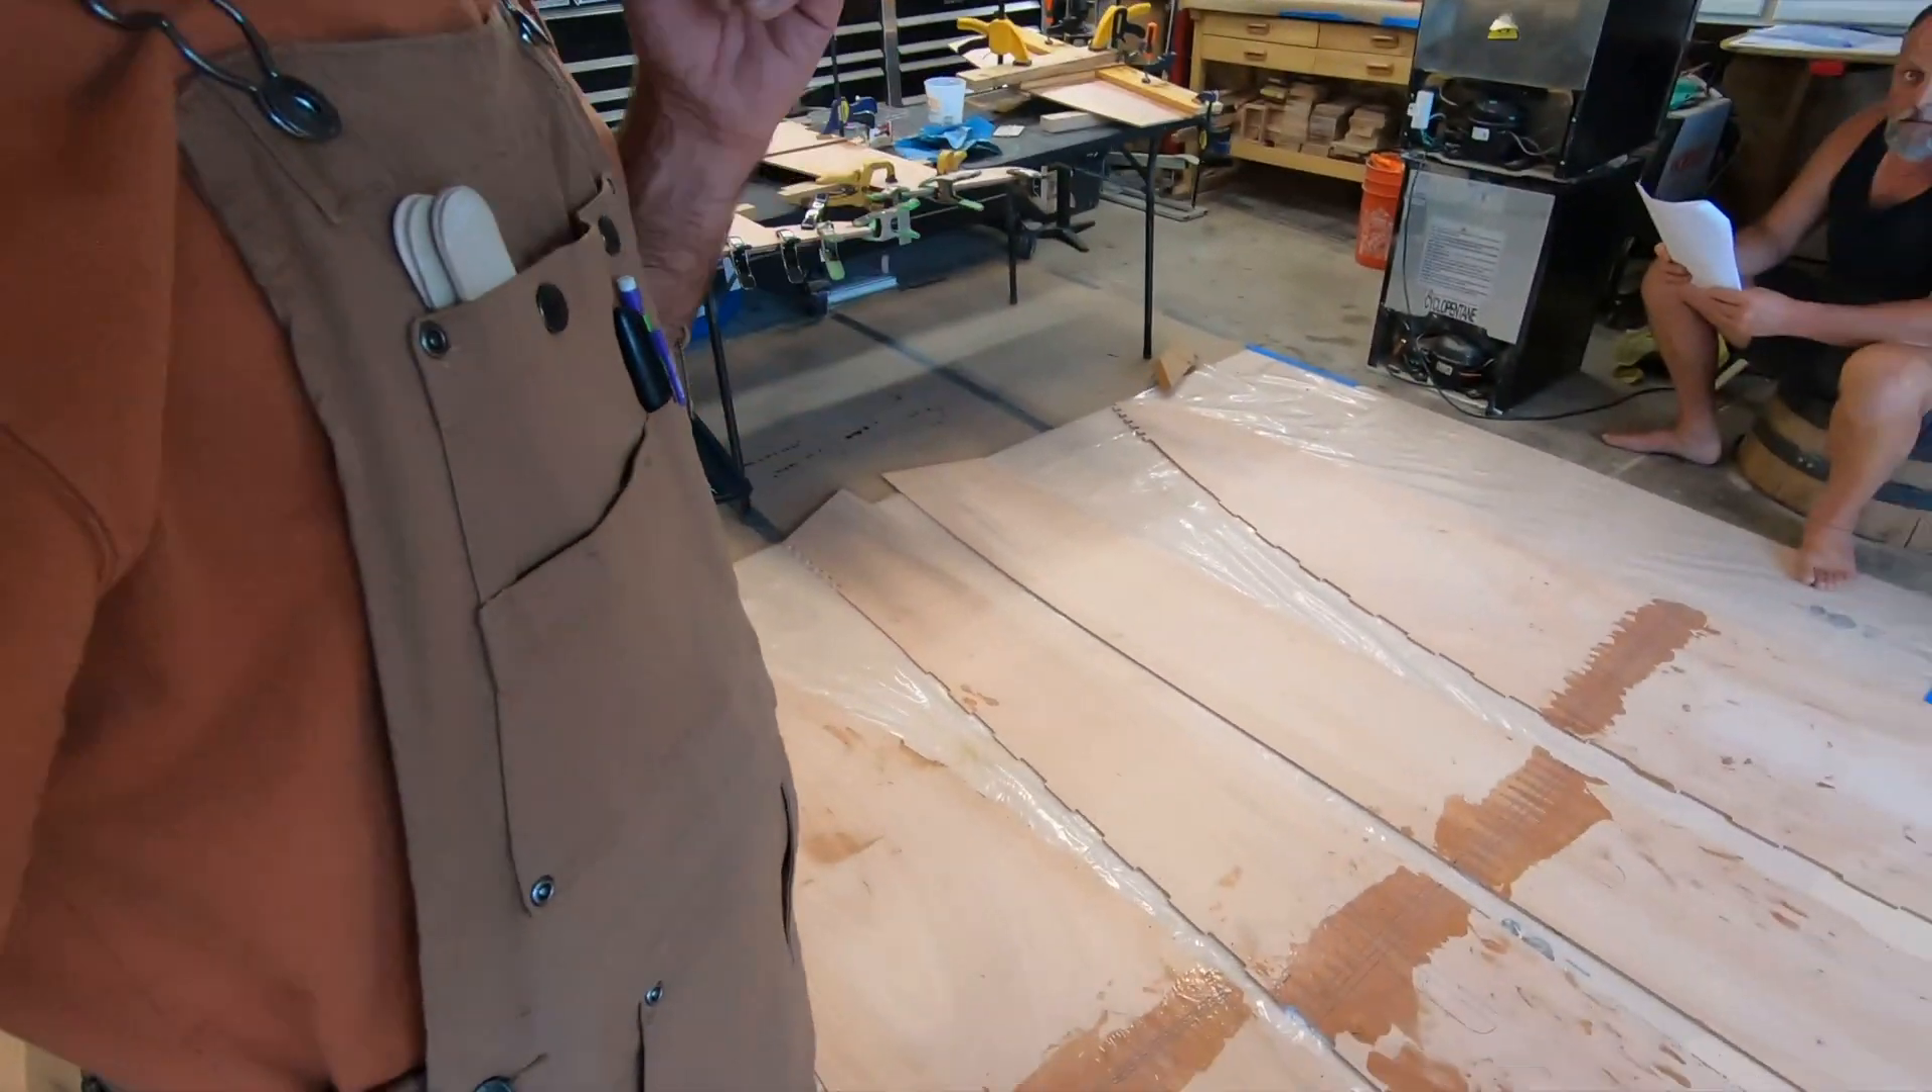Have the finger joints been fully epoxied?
Yes.